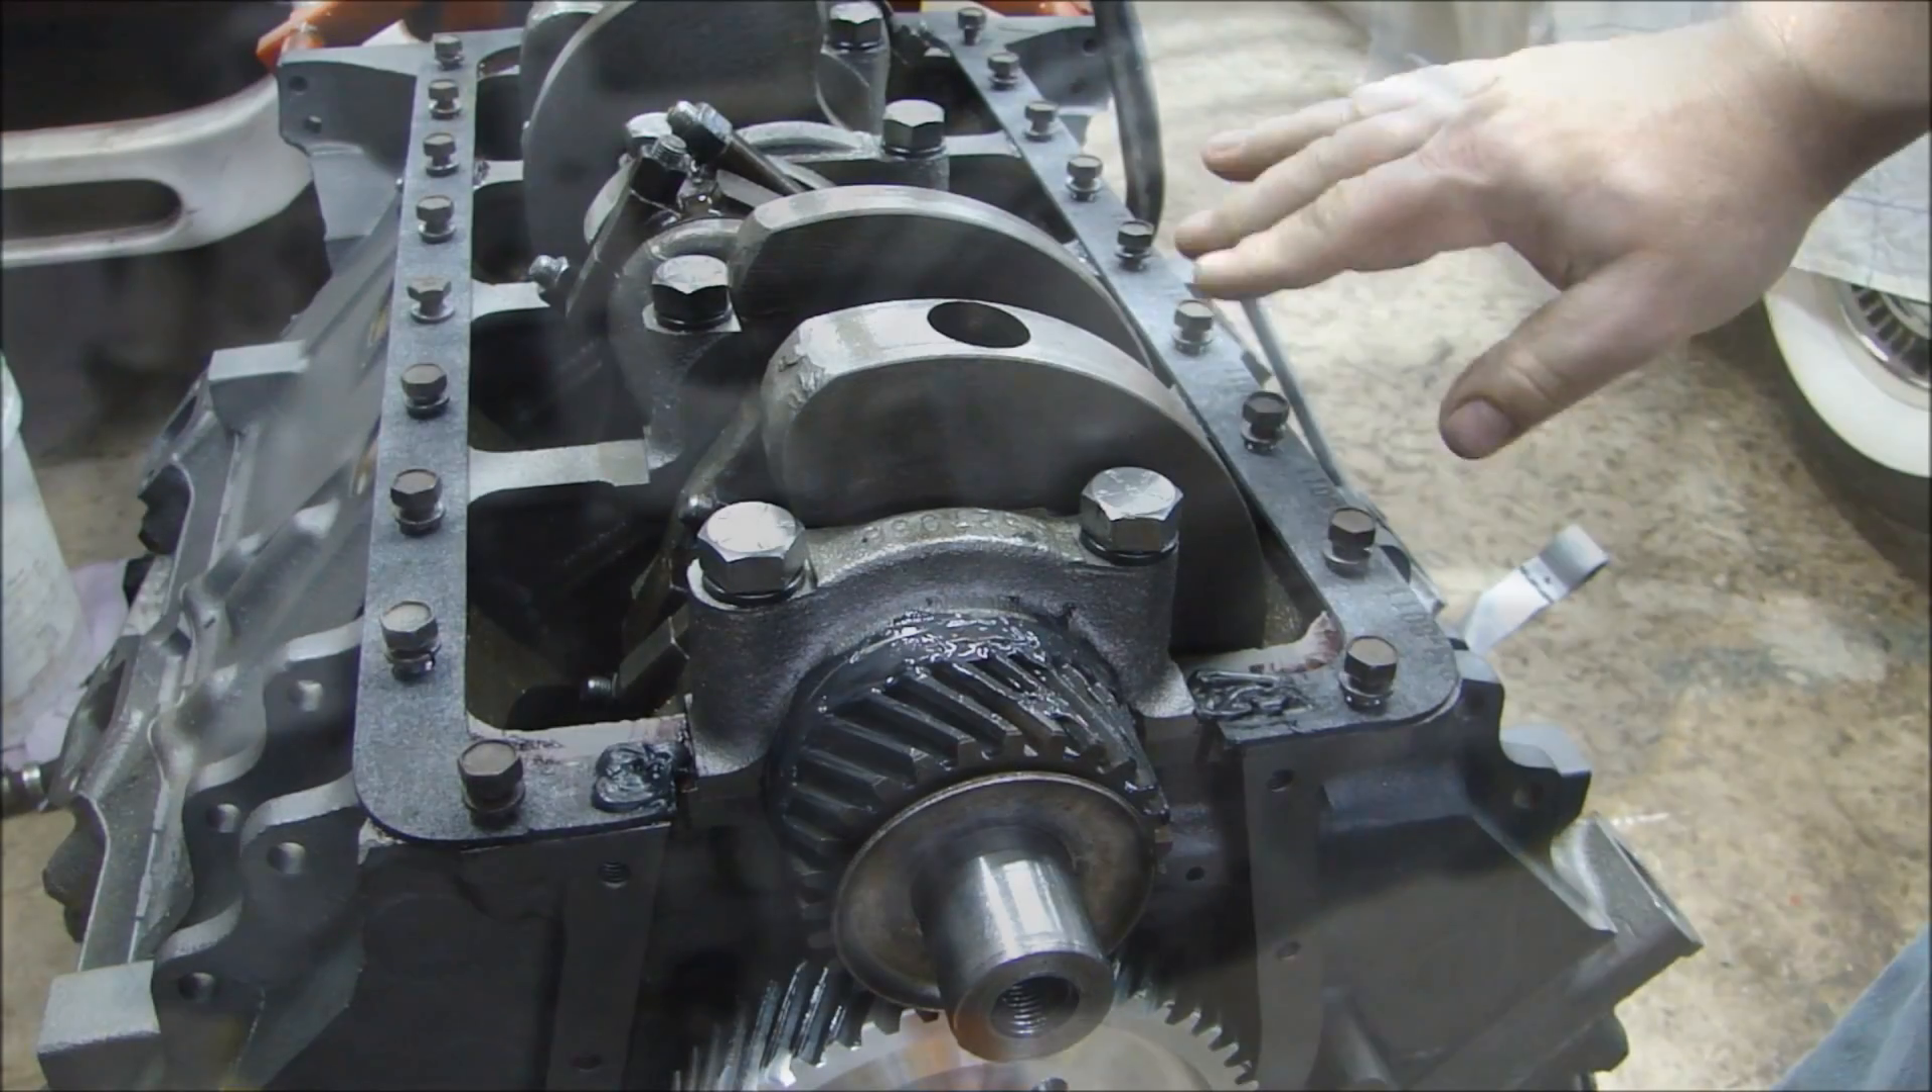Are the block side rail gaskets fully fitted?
Yes.